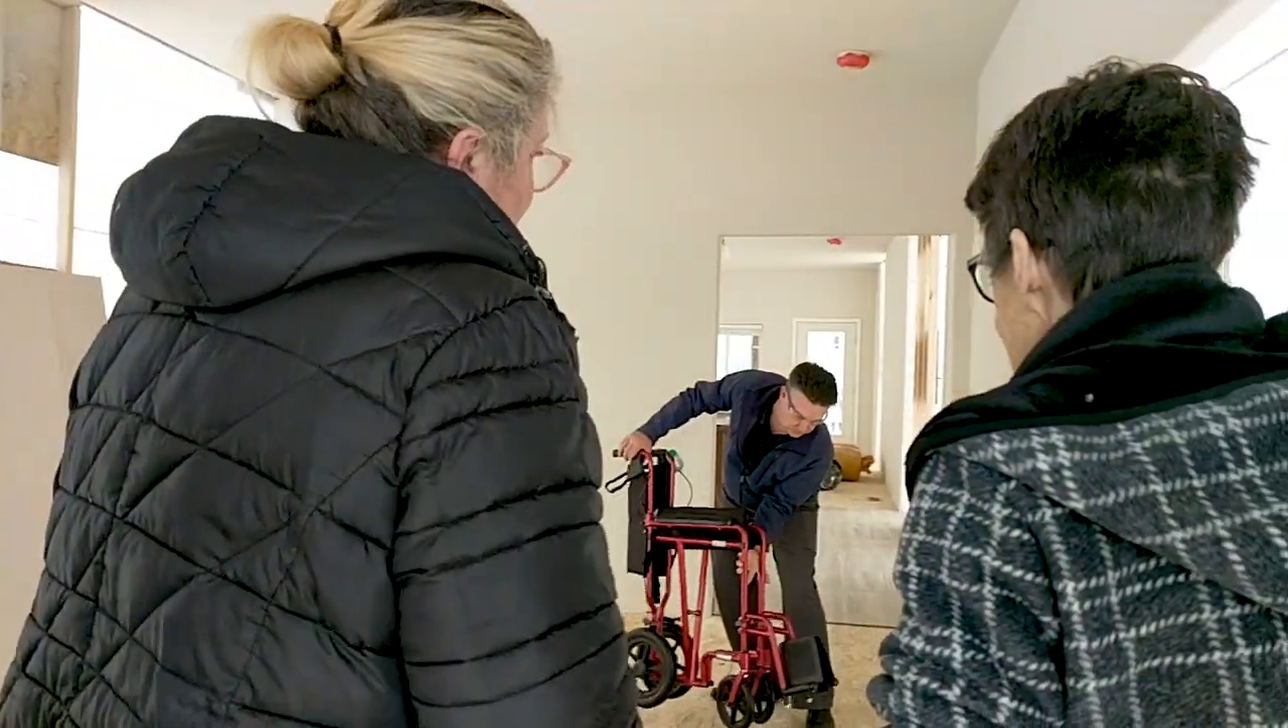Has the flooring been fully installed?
No.